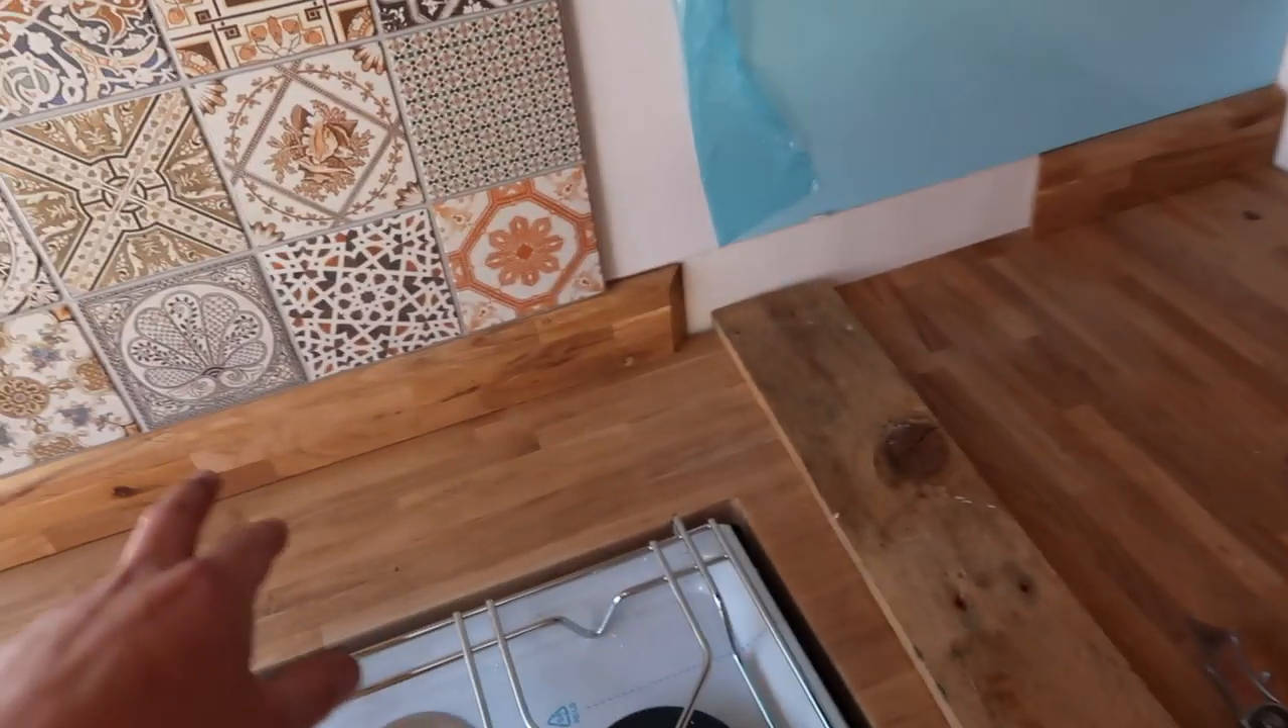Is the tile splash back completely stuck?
Yes.